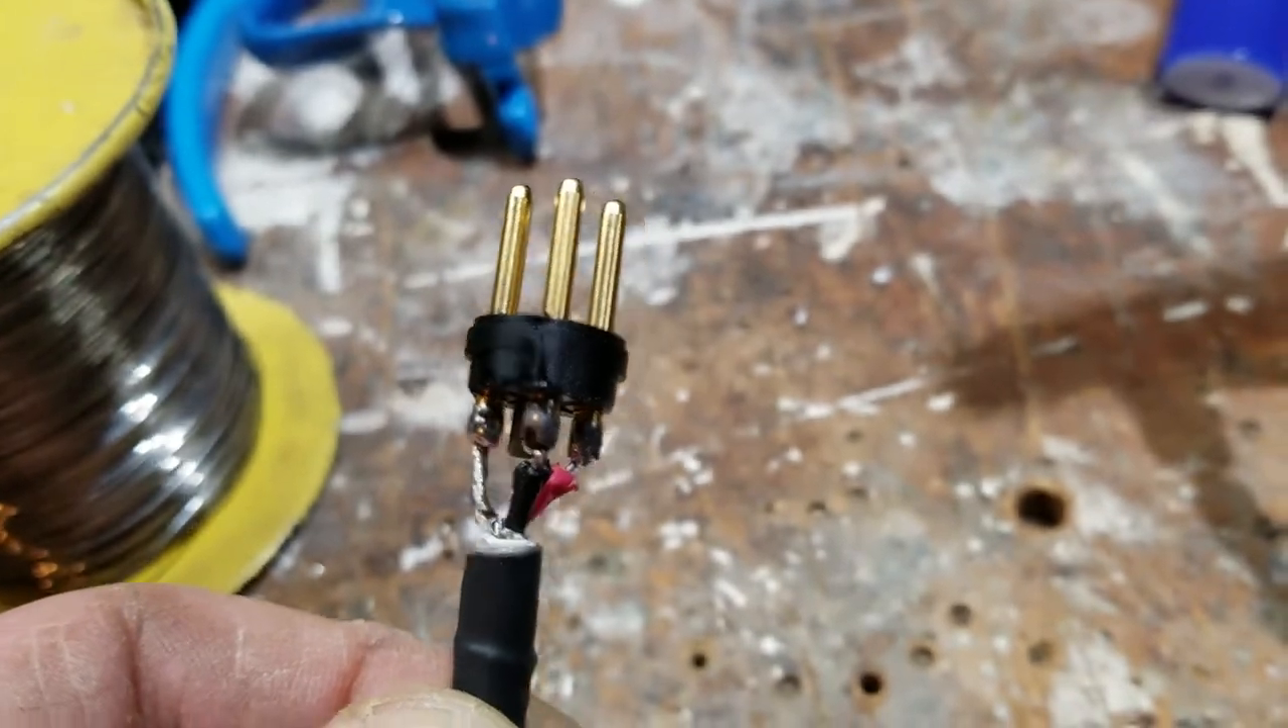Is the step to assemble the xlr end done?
No.